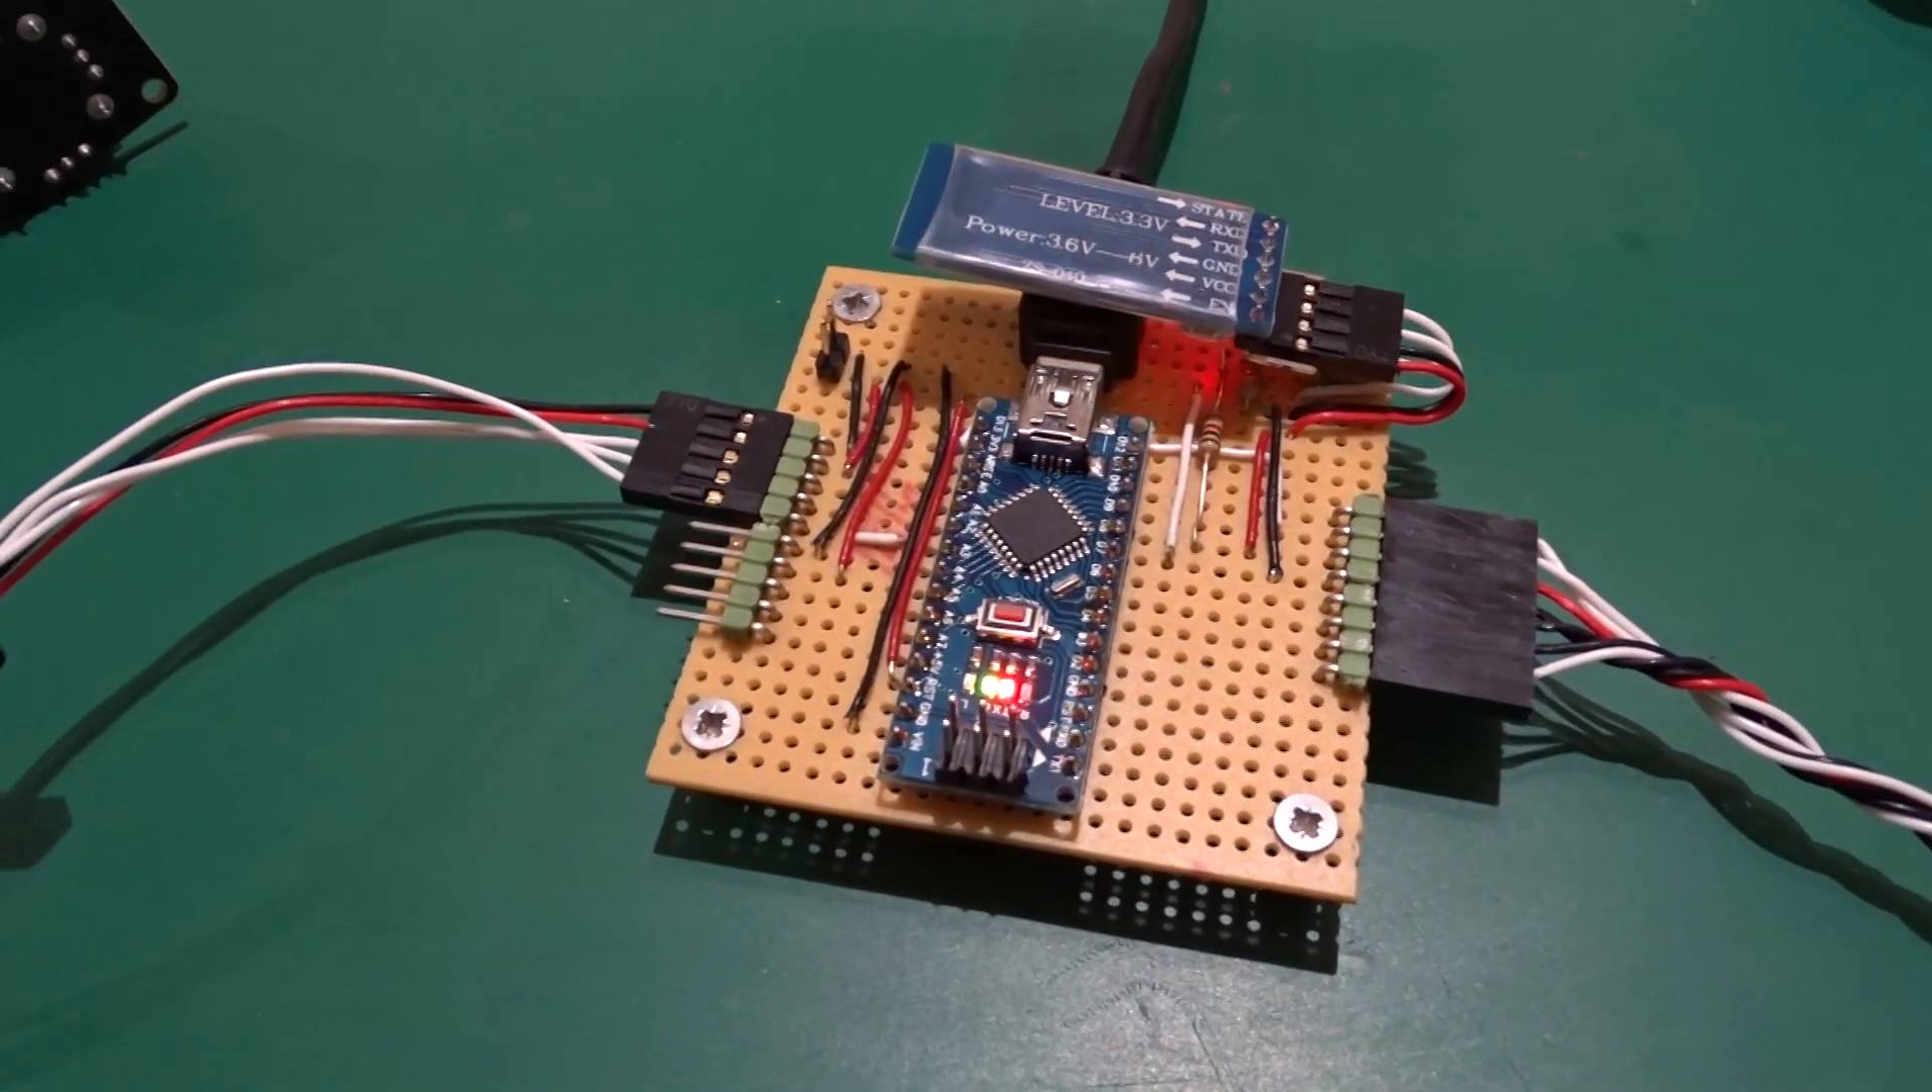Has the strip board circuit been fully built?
Yes.